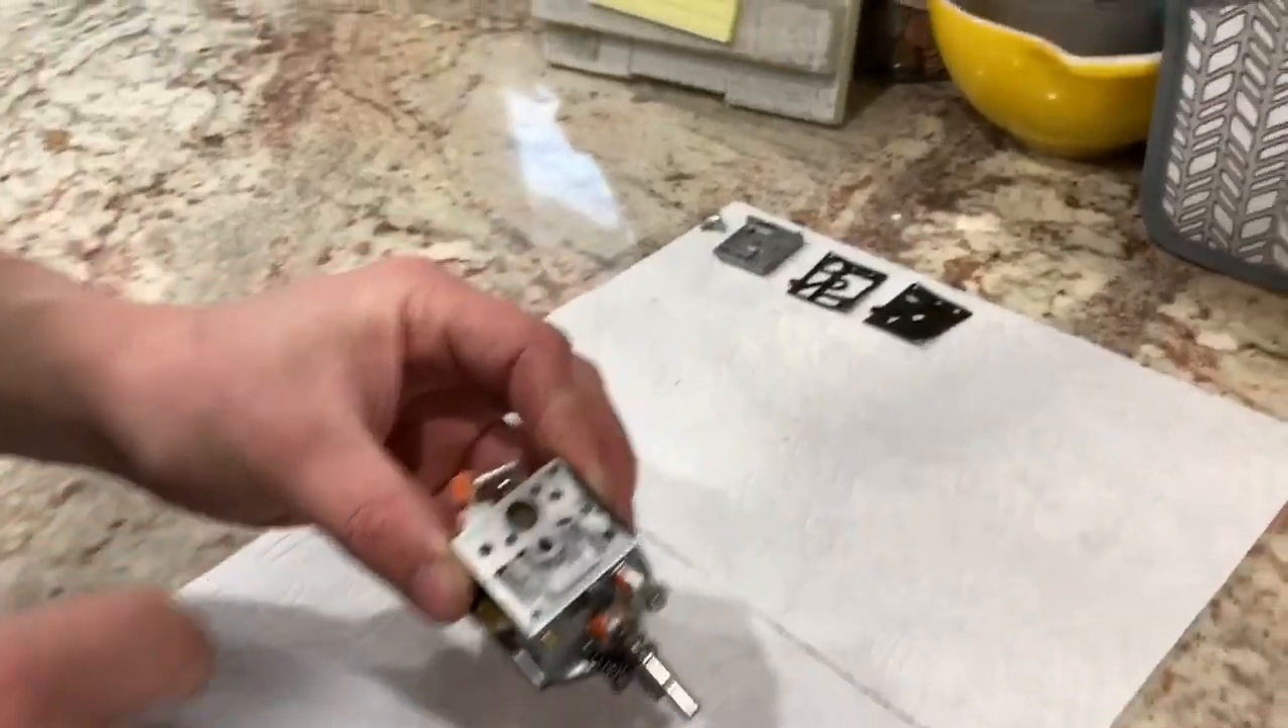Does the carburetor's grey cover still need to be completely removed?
No.